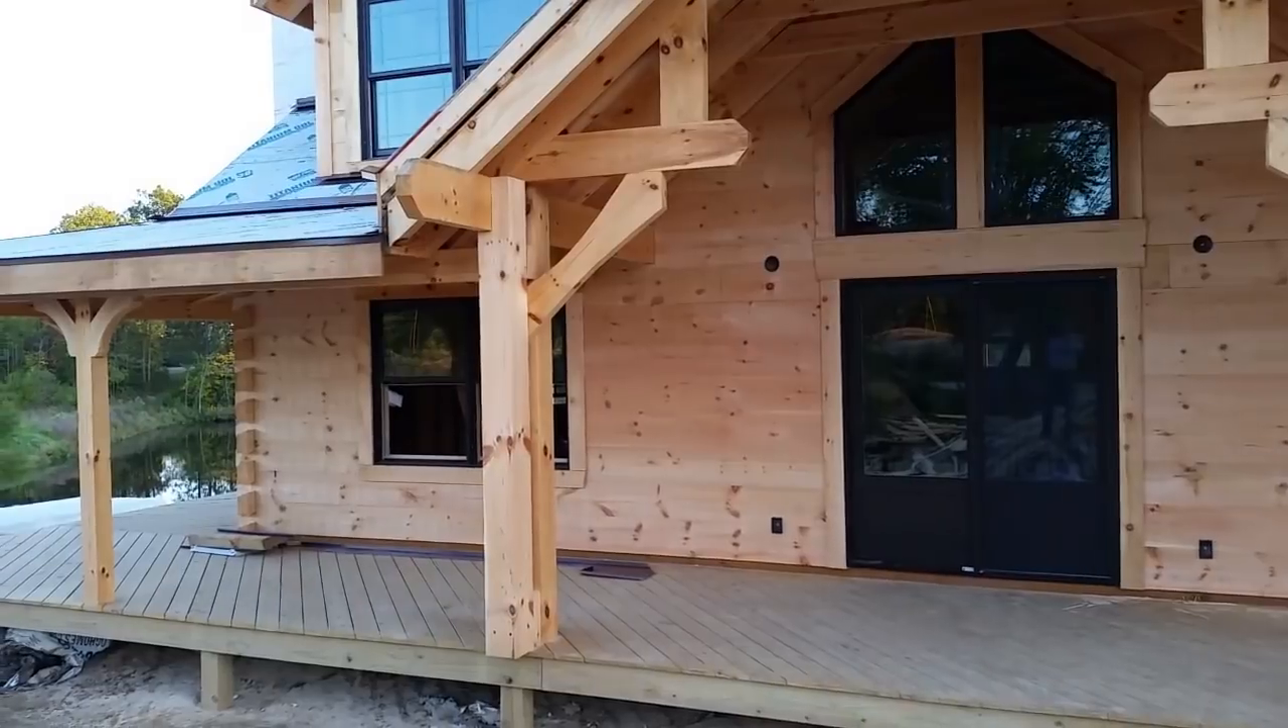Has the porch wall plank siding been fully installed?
Yes.